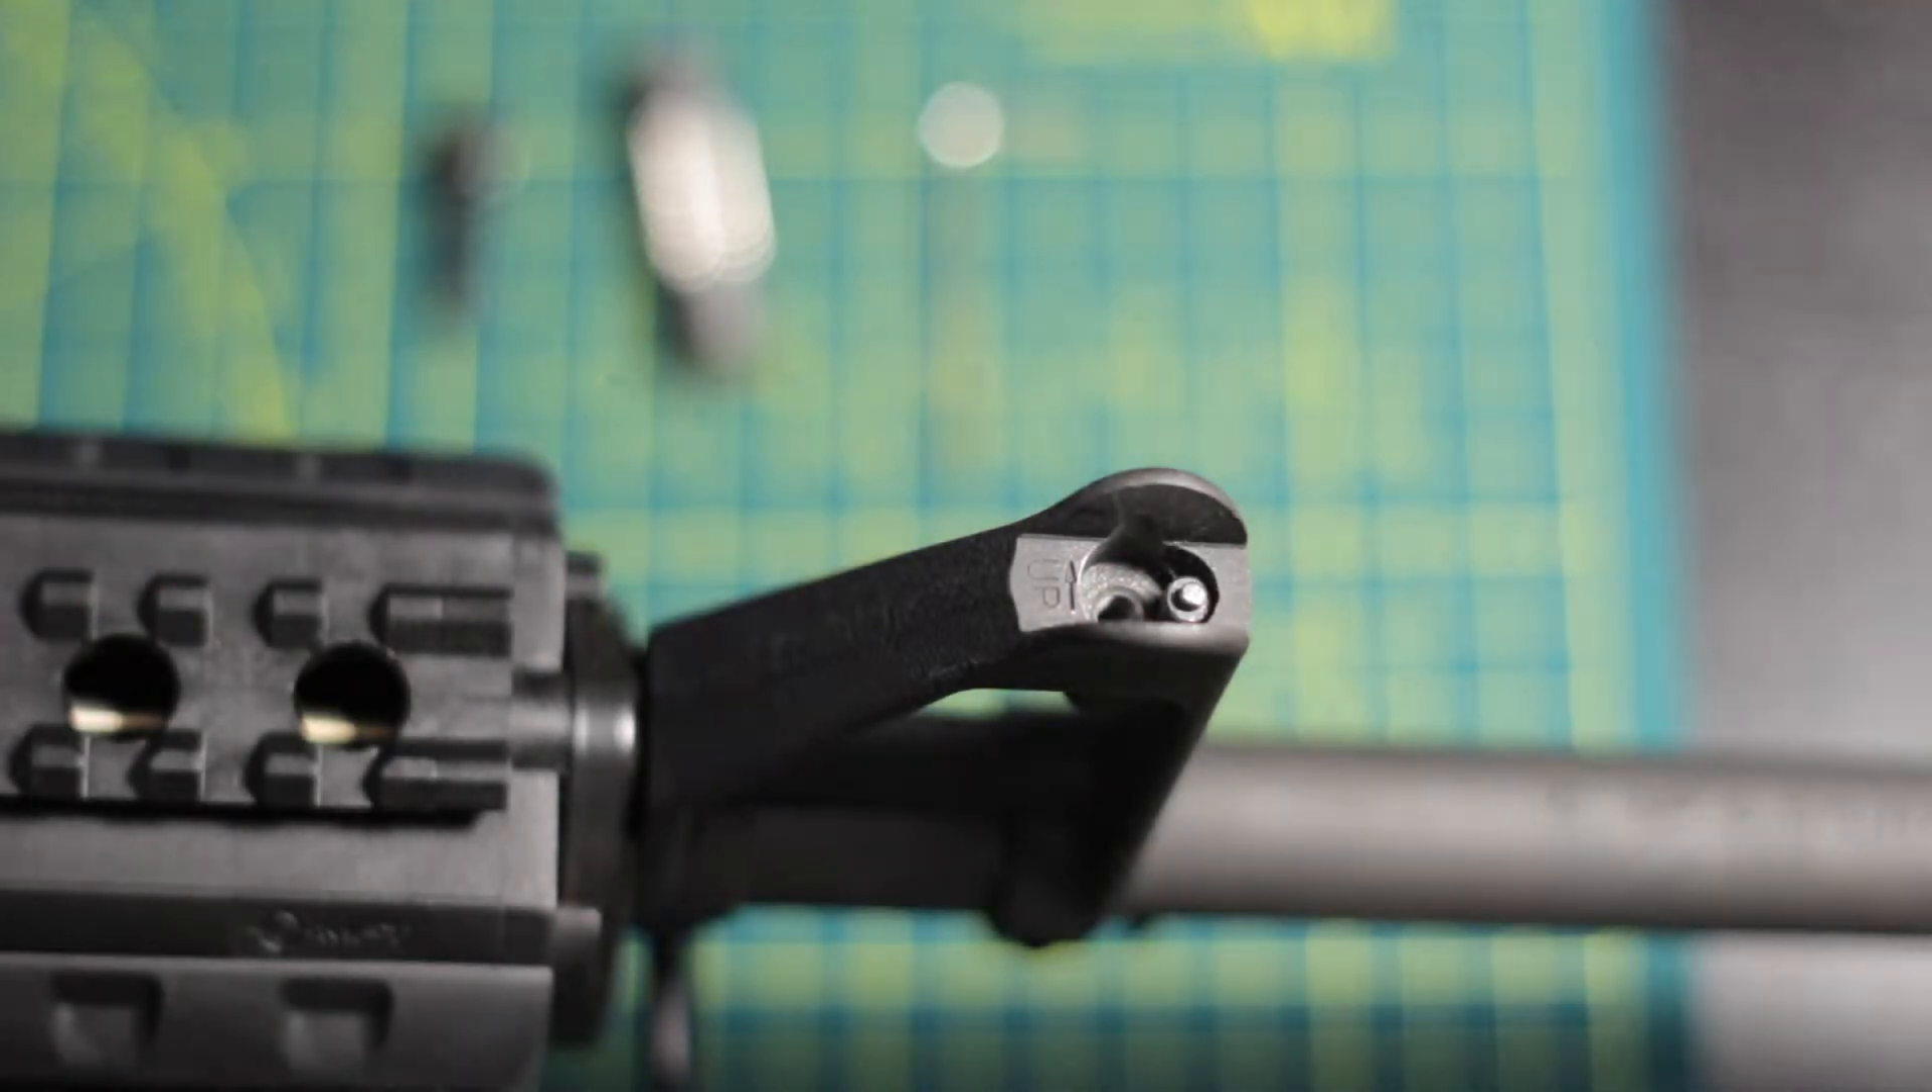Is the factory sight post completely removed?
Yes.